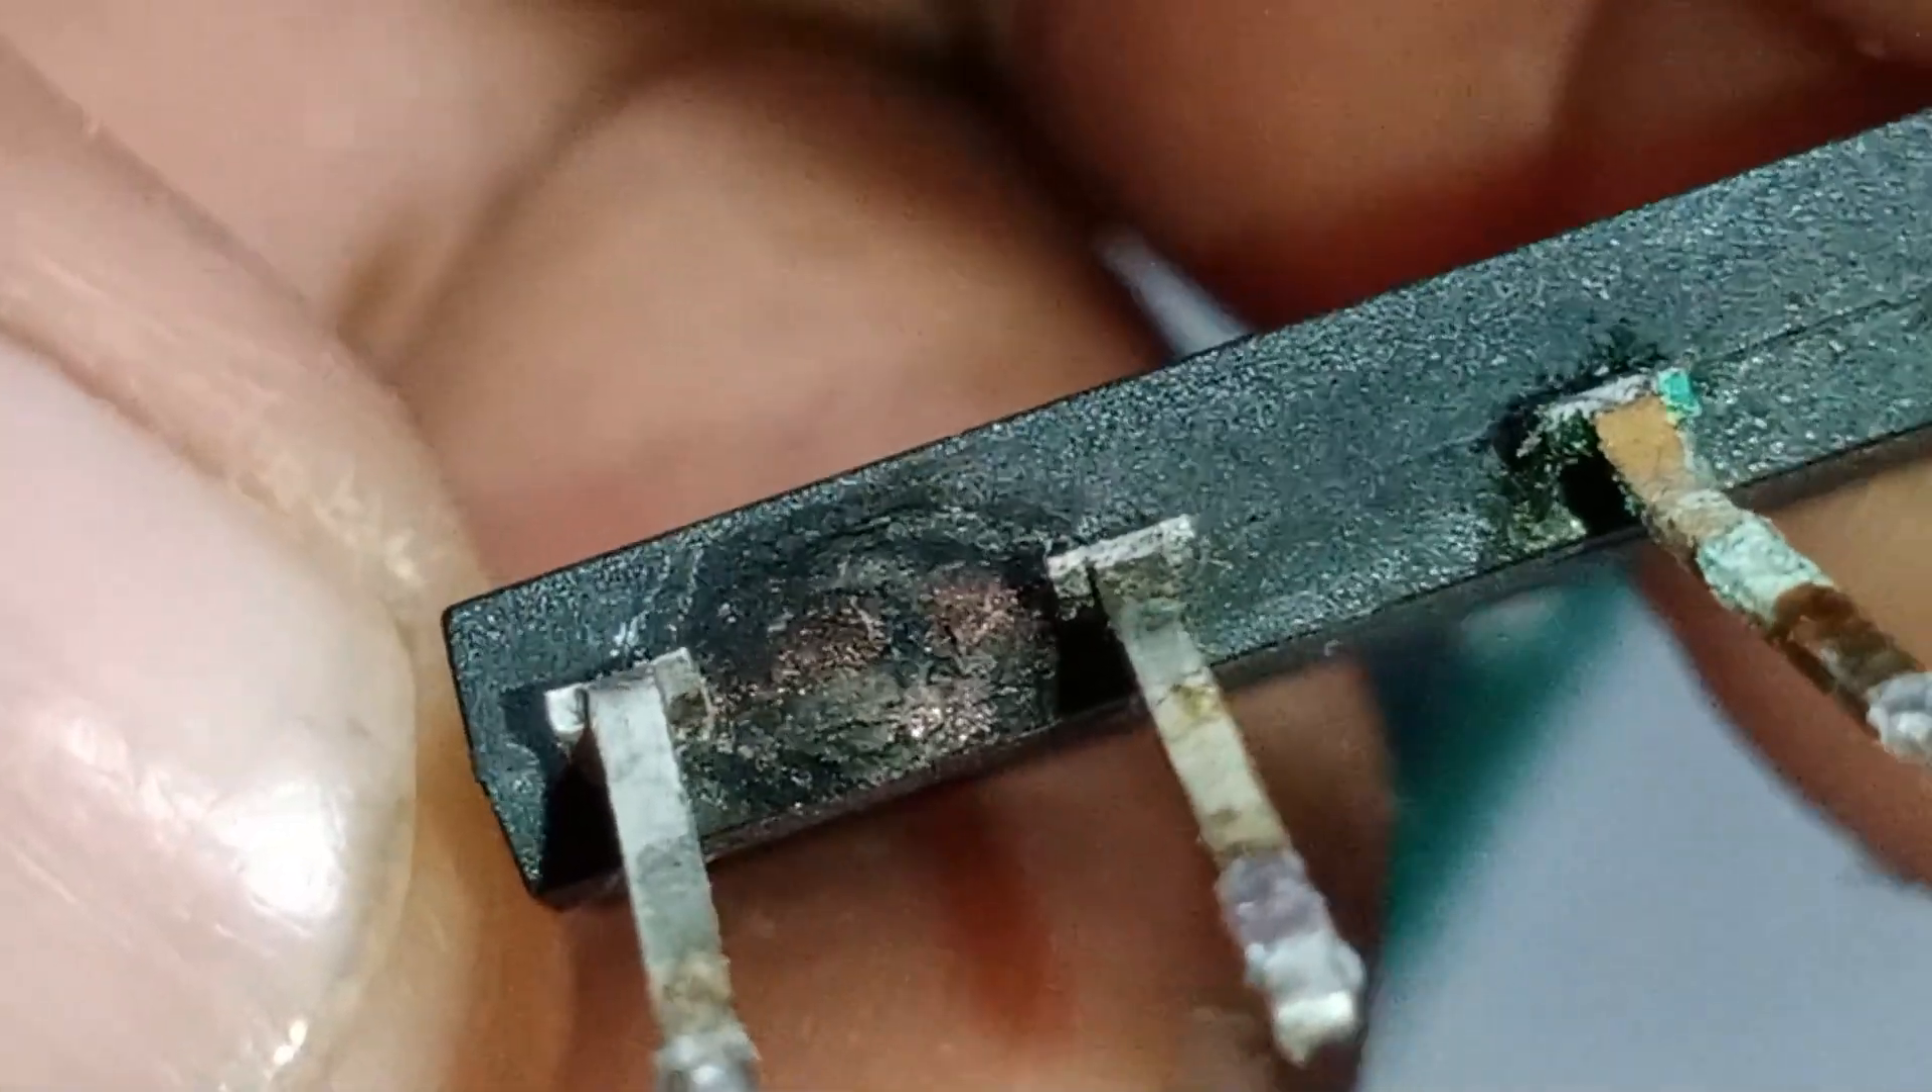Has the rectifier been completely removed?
Yes.